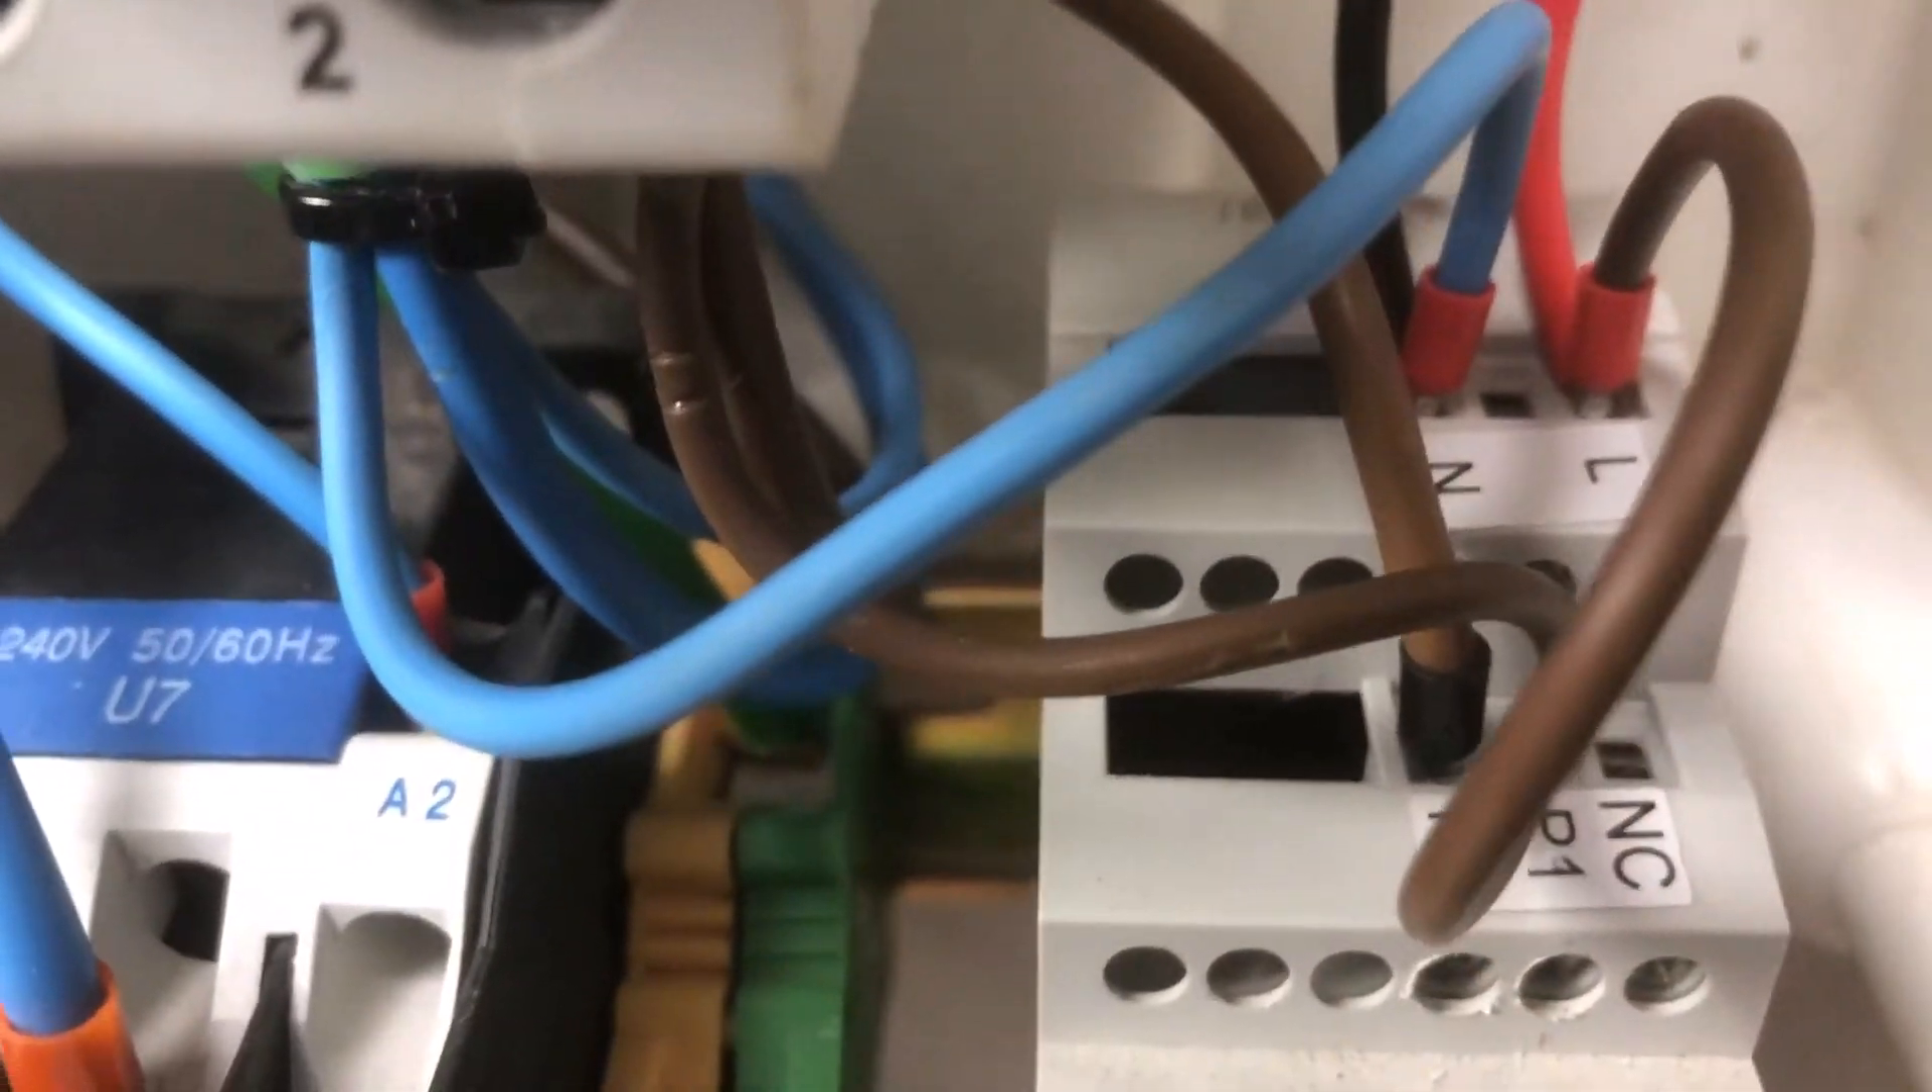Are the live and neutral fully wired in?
Yes.